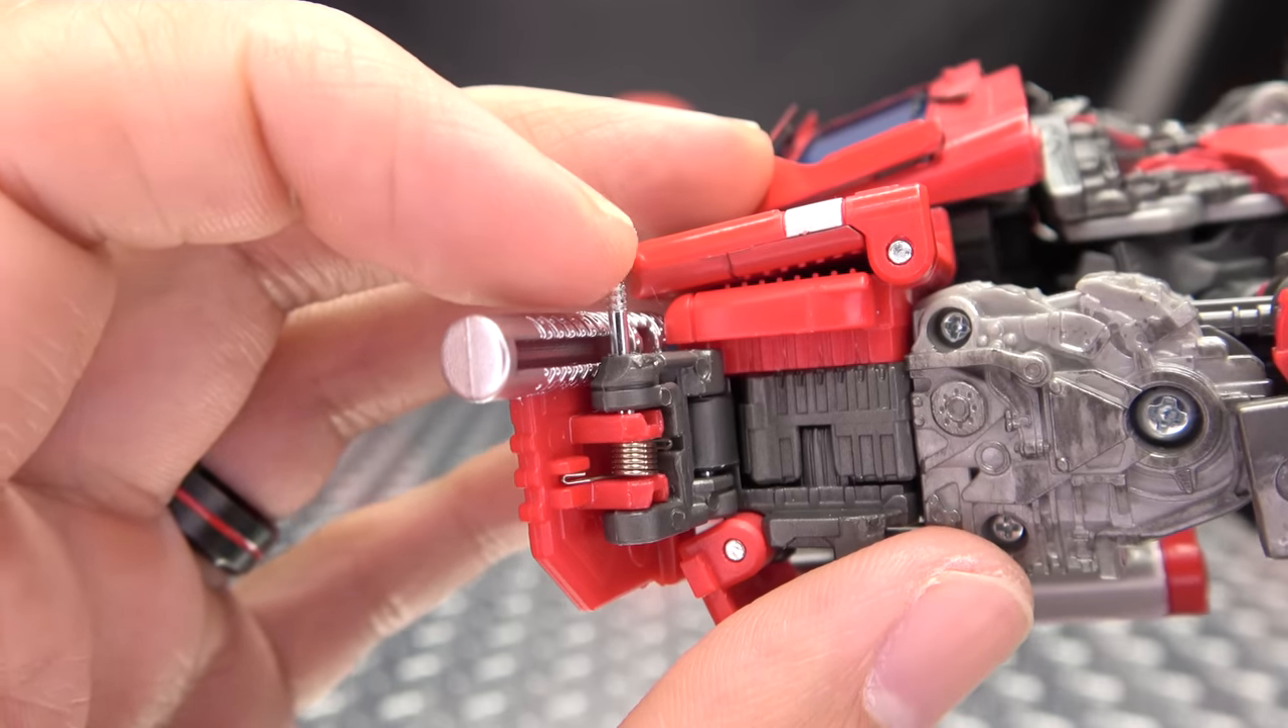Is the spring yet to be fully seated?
No.